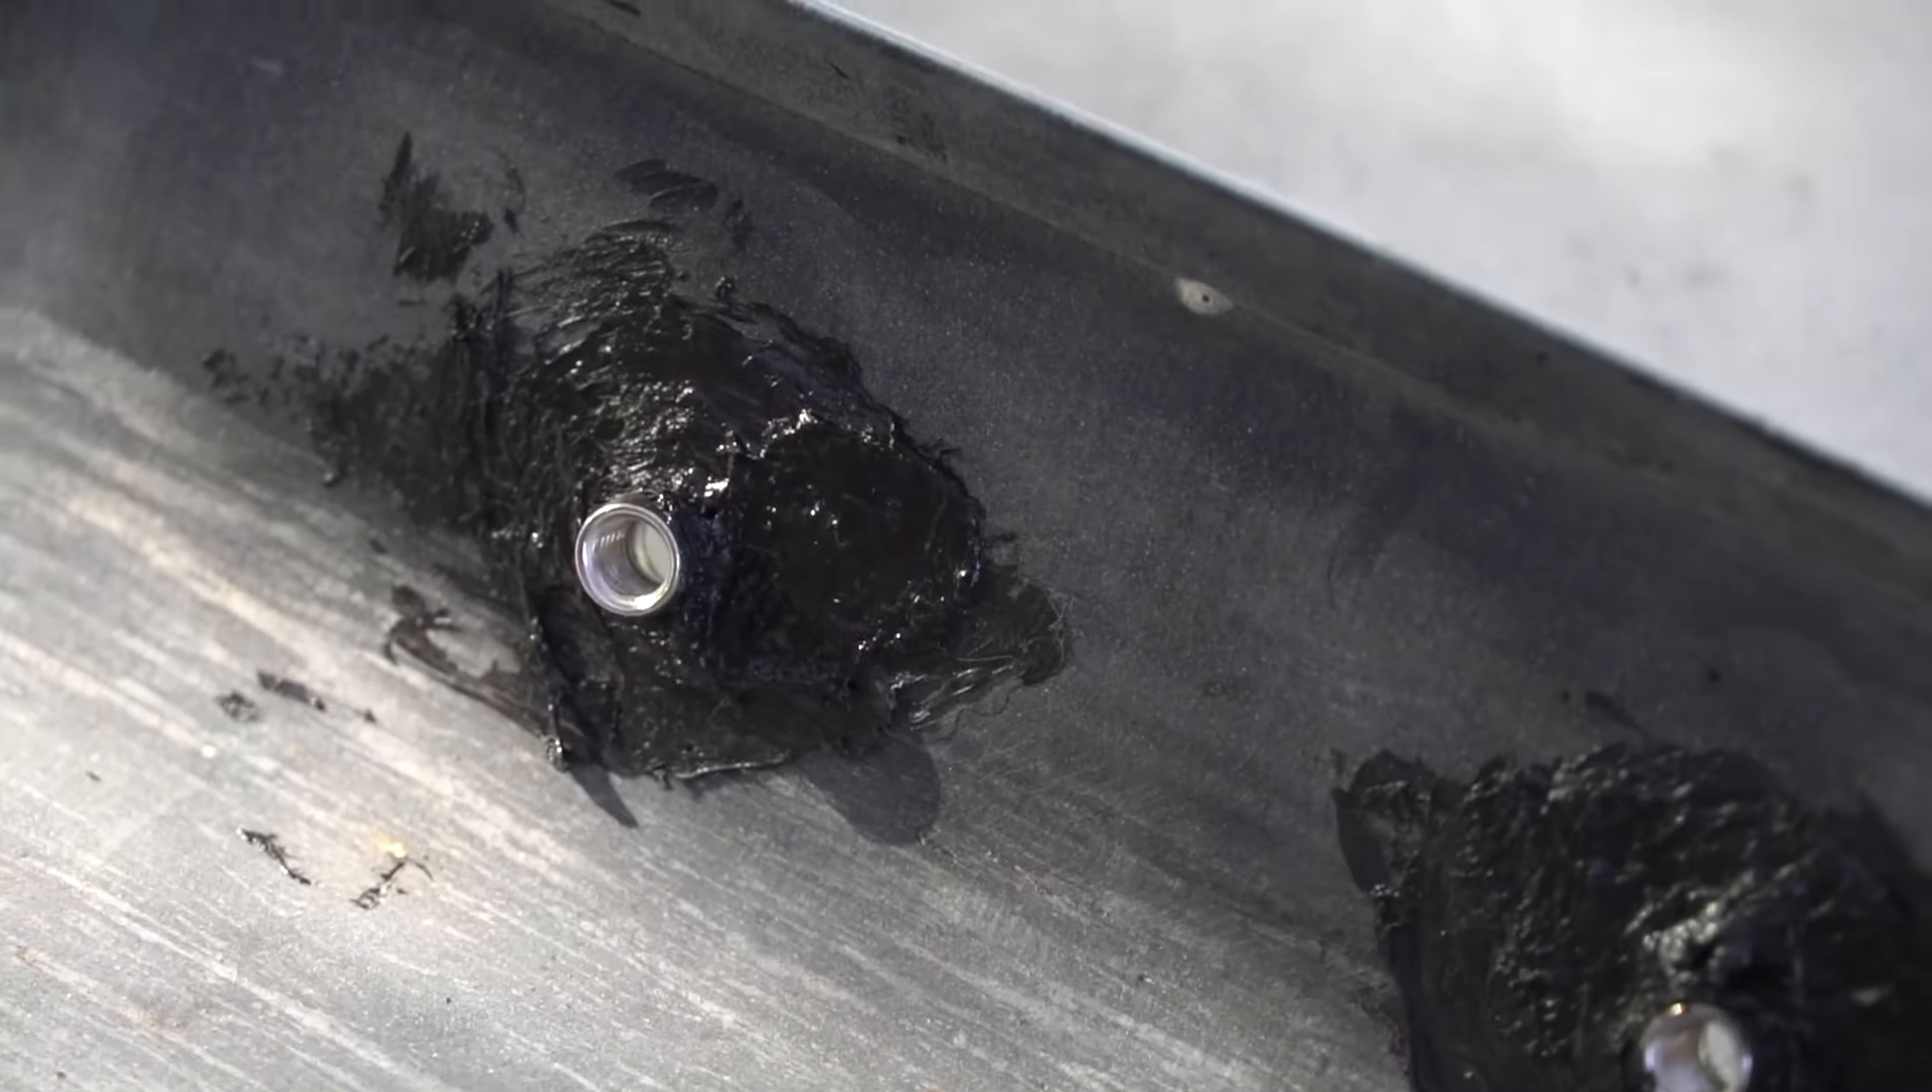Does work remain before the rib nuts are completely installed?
No.